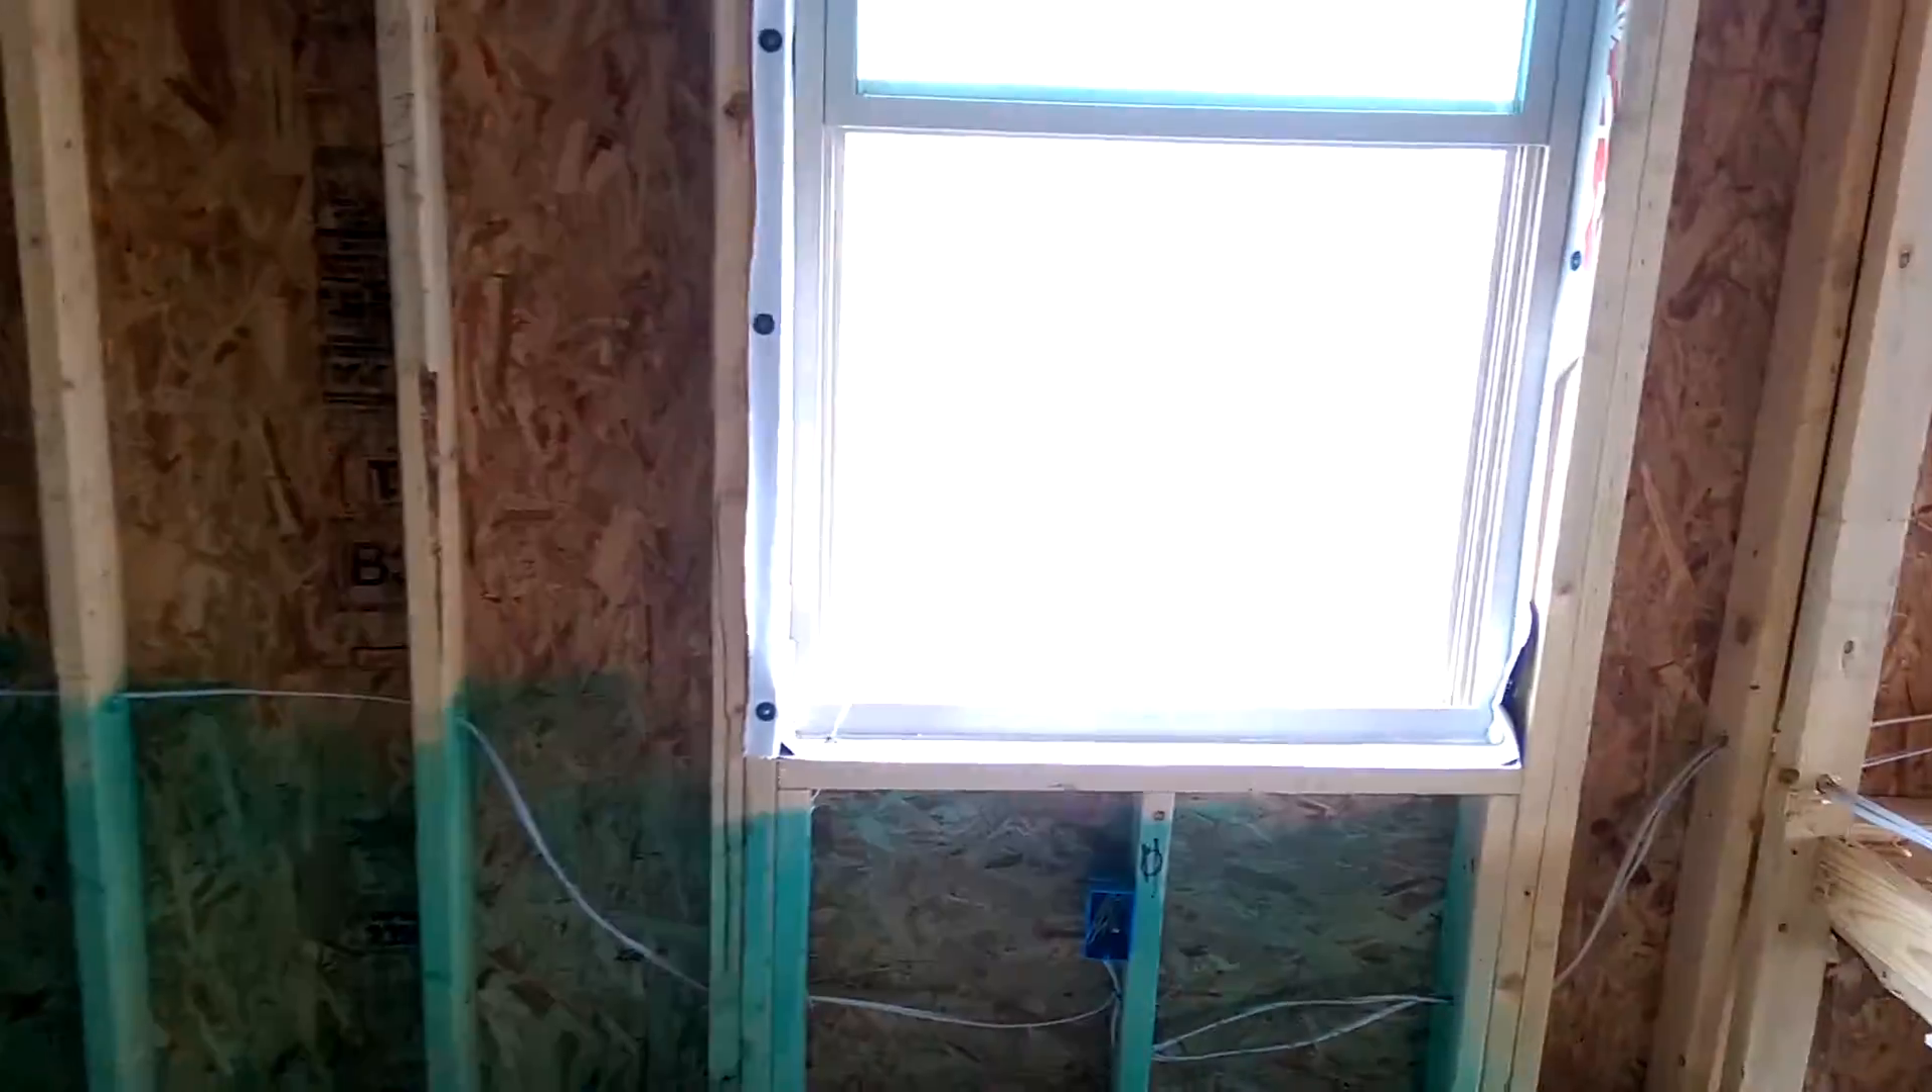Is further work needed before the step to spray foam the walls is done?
Yes.